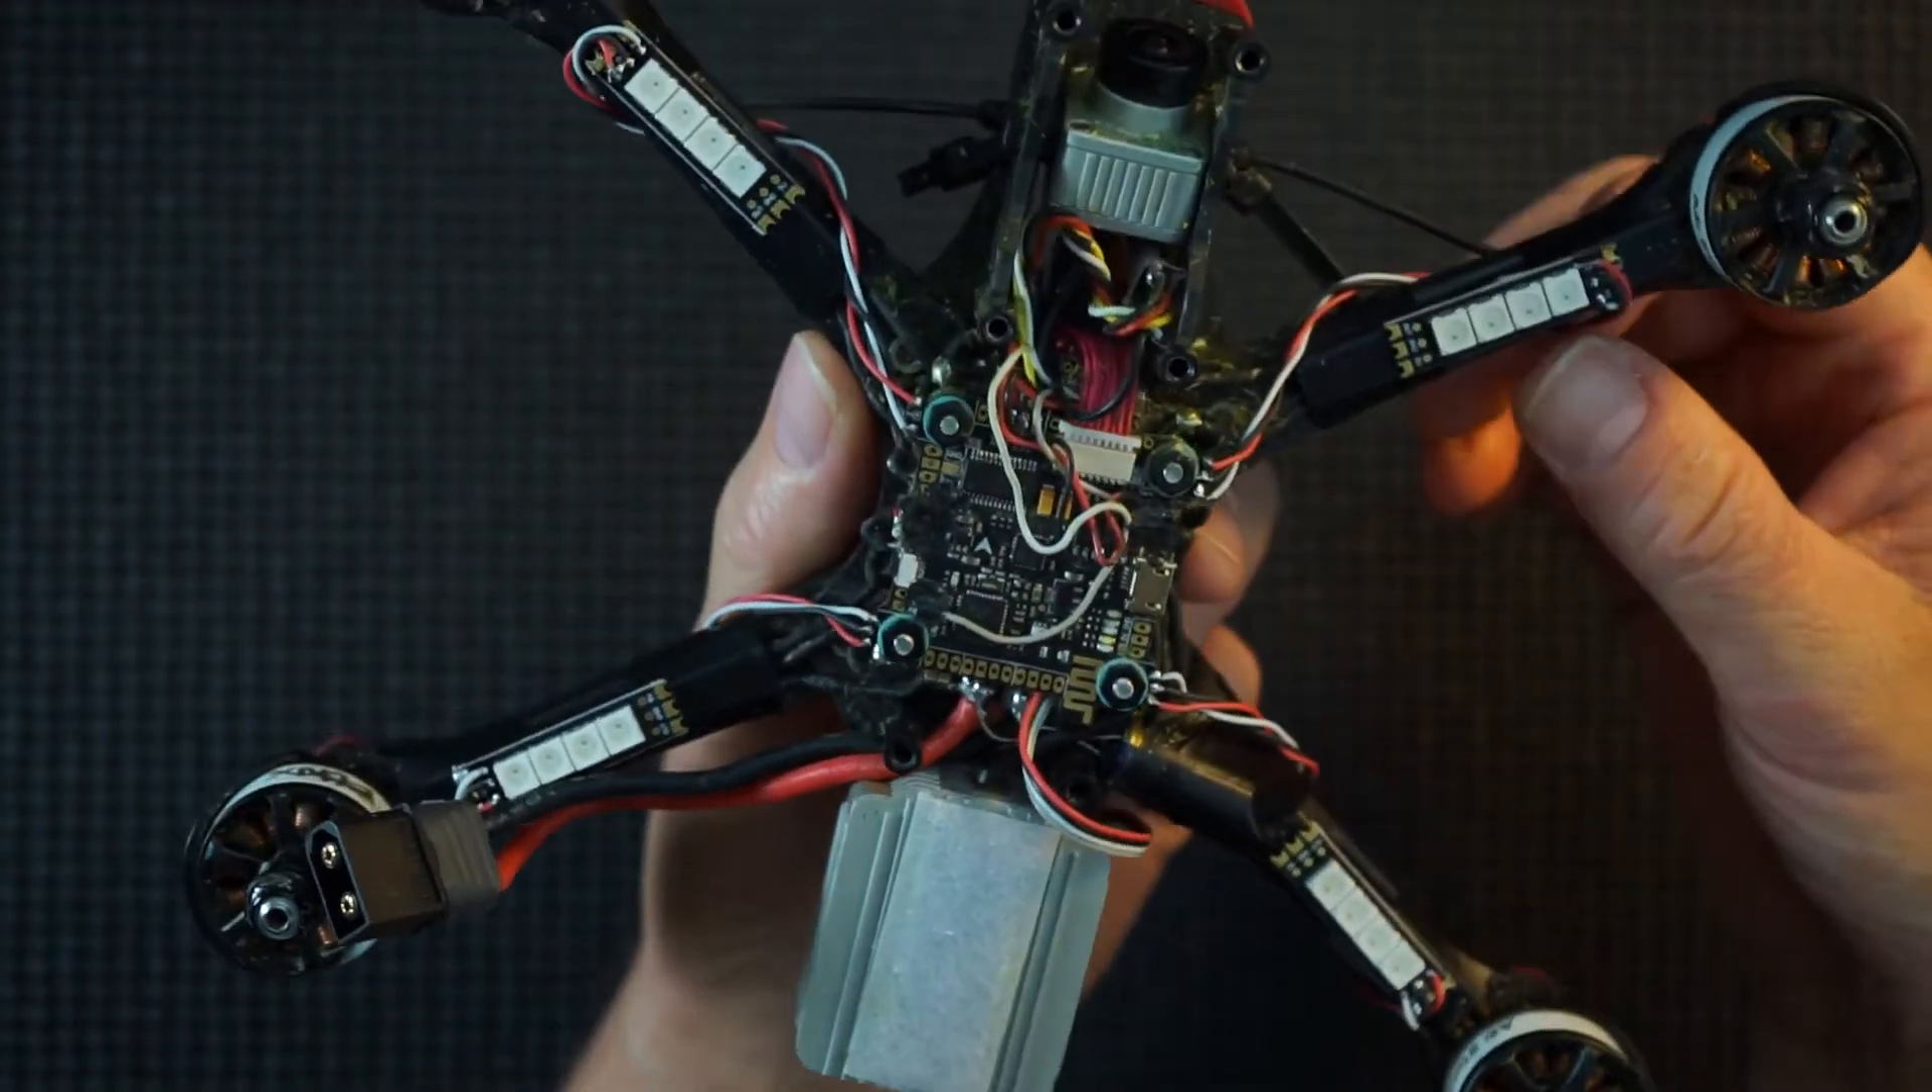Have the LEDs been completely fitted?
Yes.